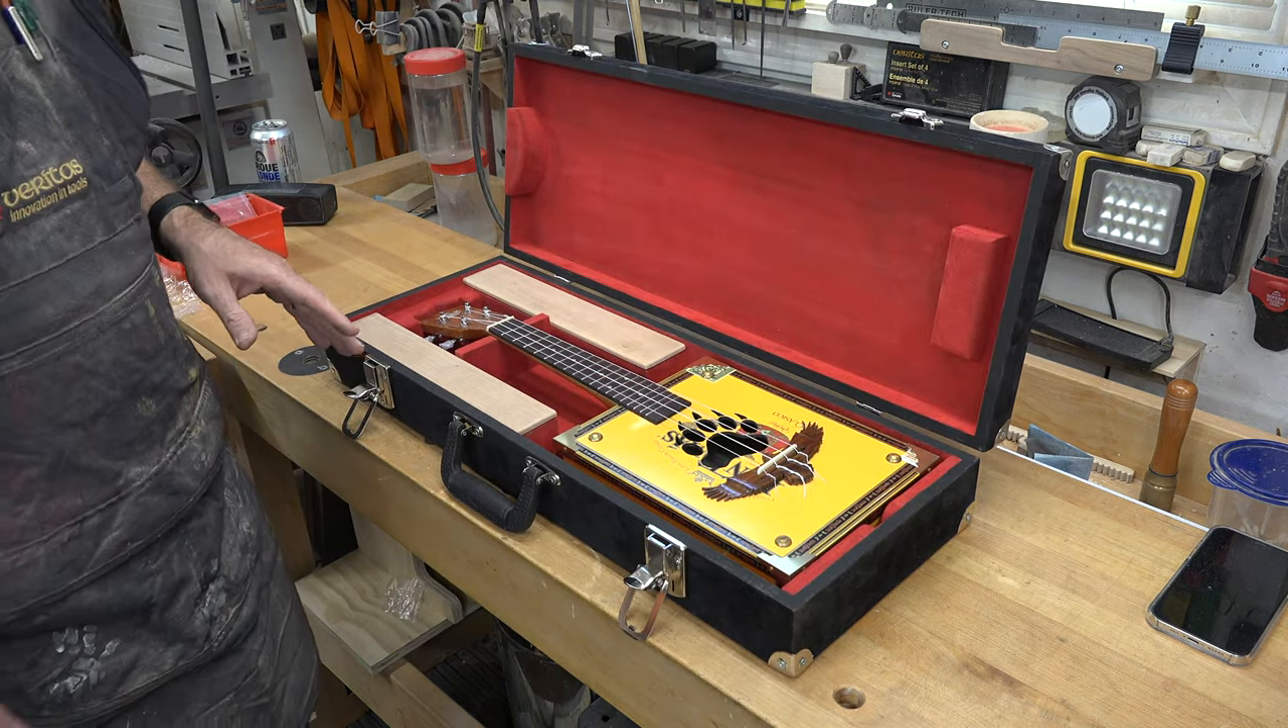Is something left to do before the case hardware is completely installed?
No.